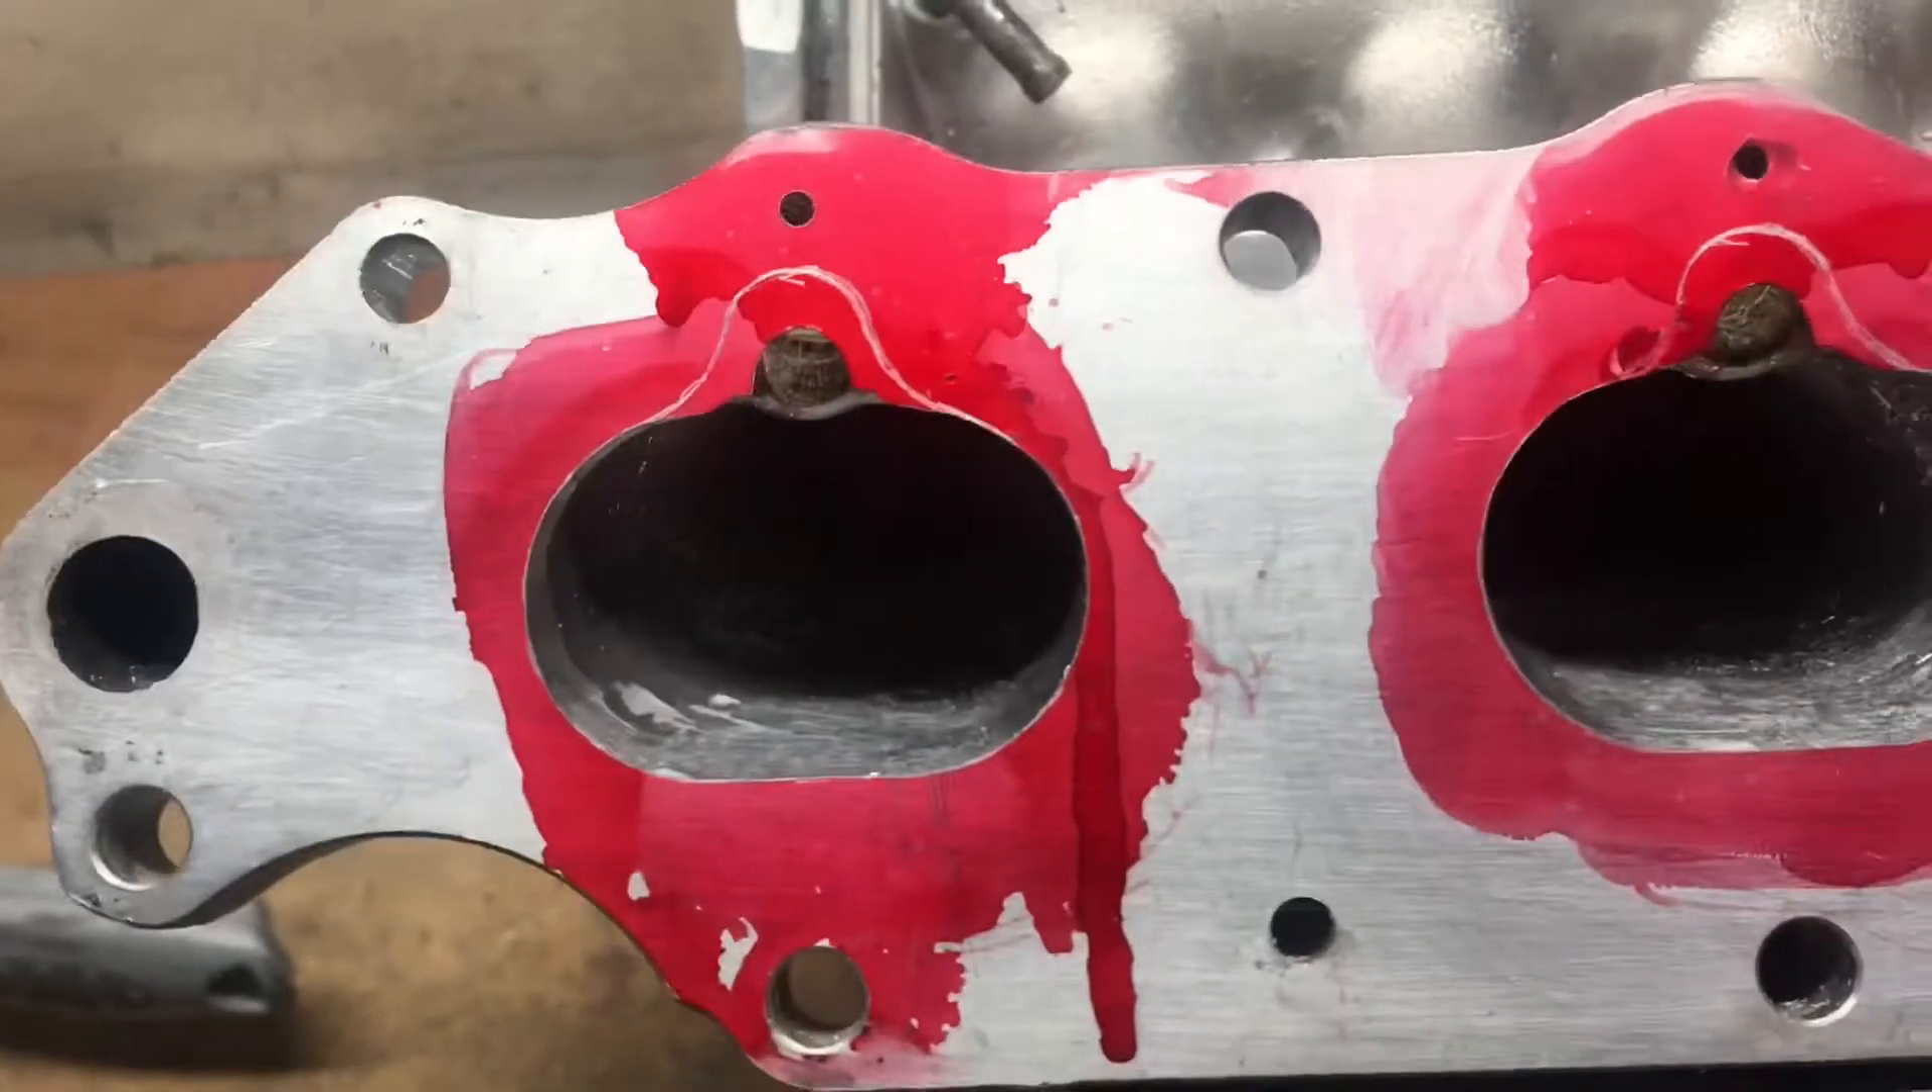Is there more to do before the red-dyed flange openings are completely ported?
Yes.